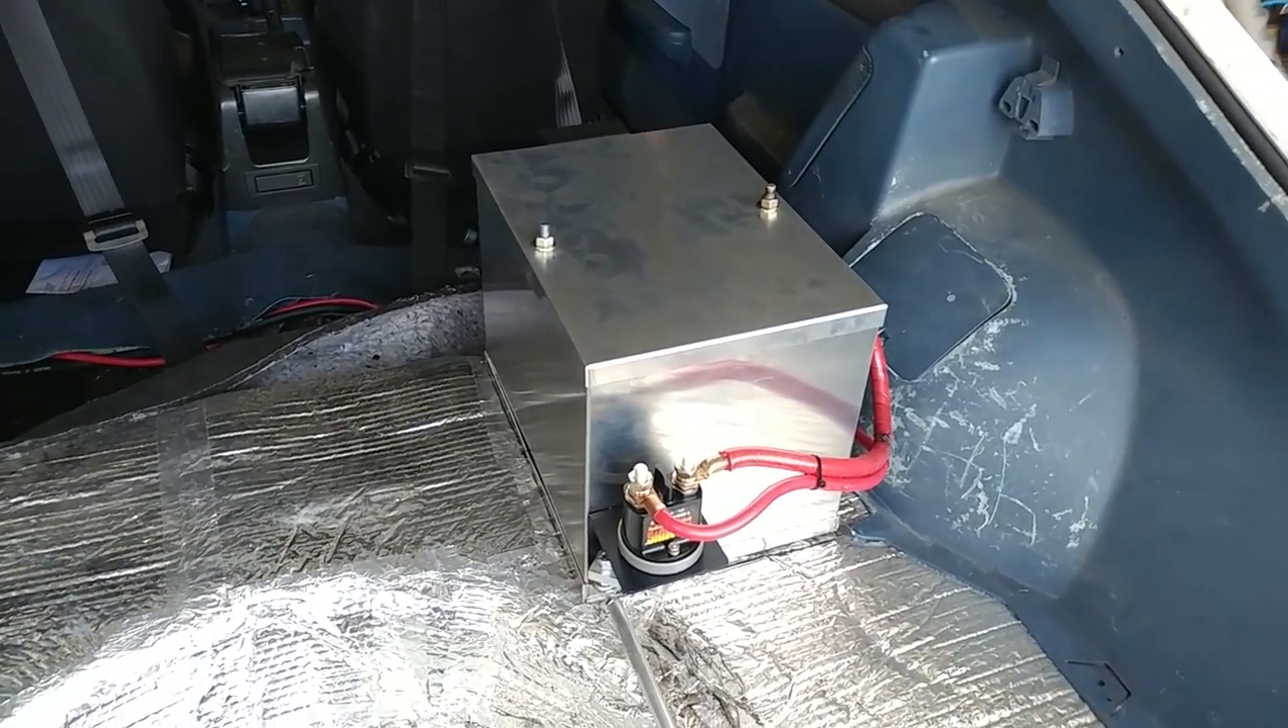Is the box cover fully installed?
Yes.